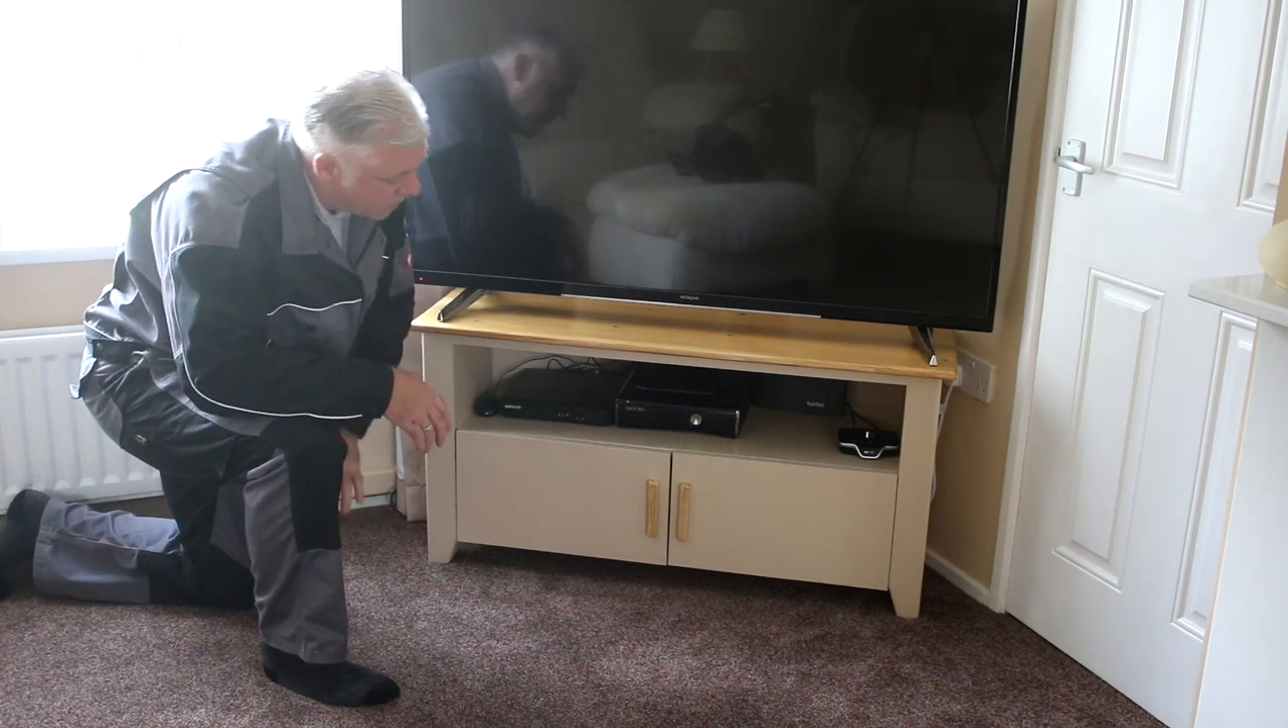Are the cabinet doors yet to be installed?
No.